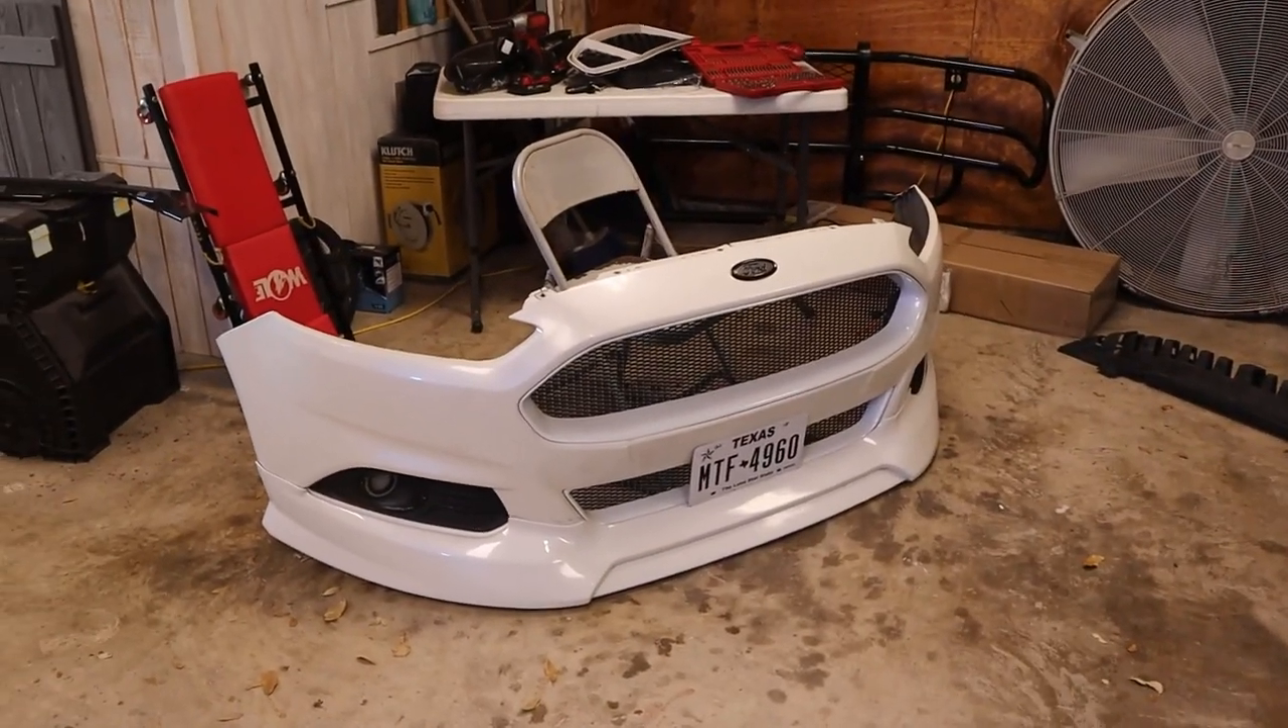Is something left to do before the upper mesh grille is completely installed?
No.